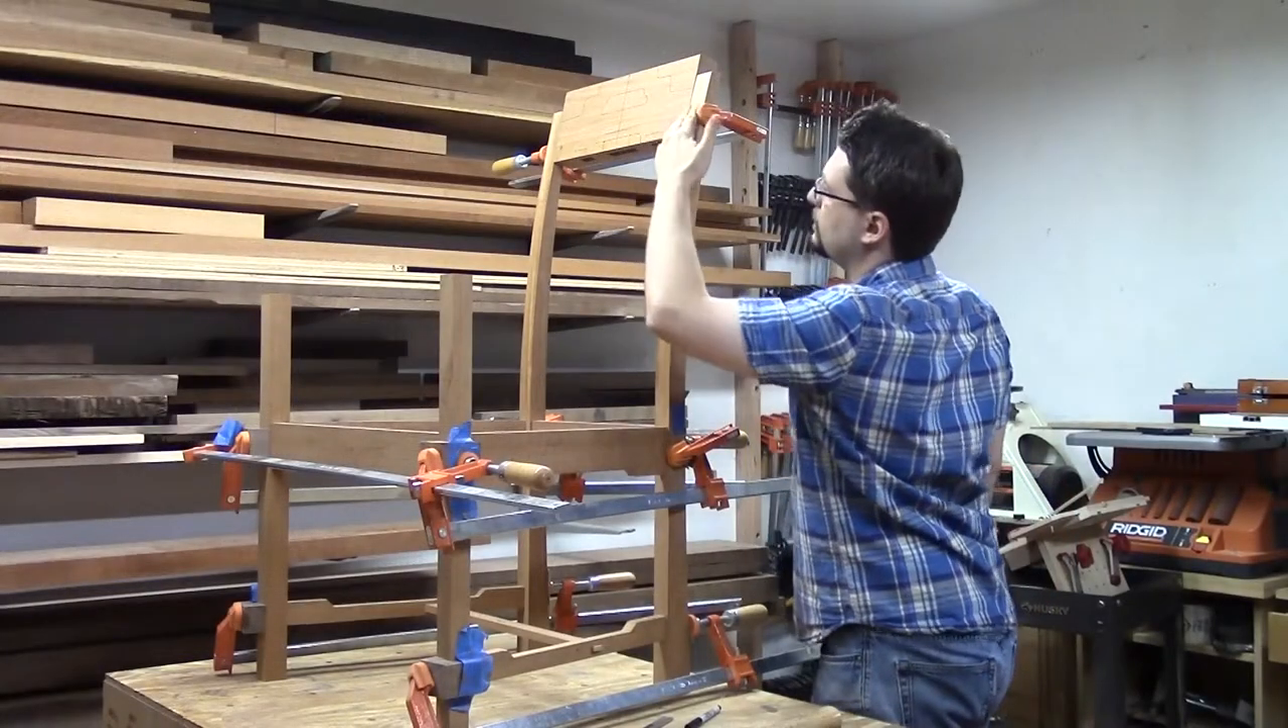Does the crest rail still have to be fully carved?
Yes.